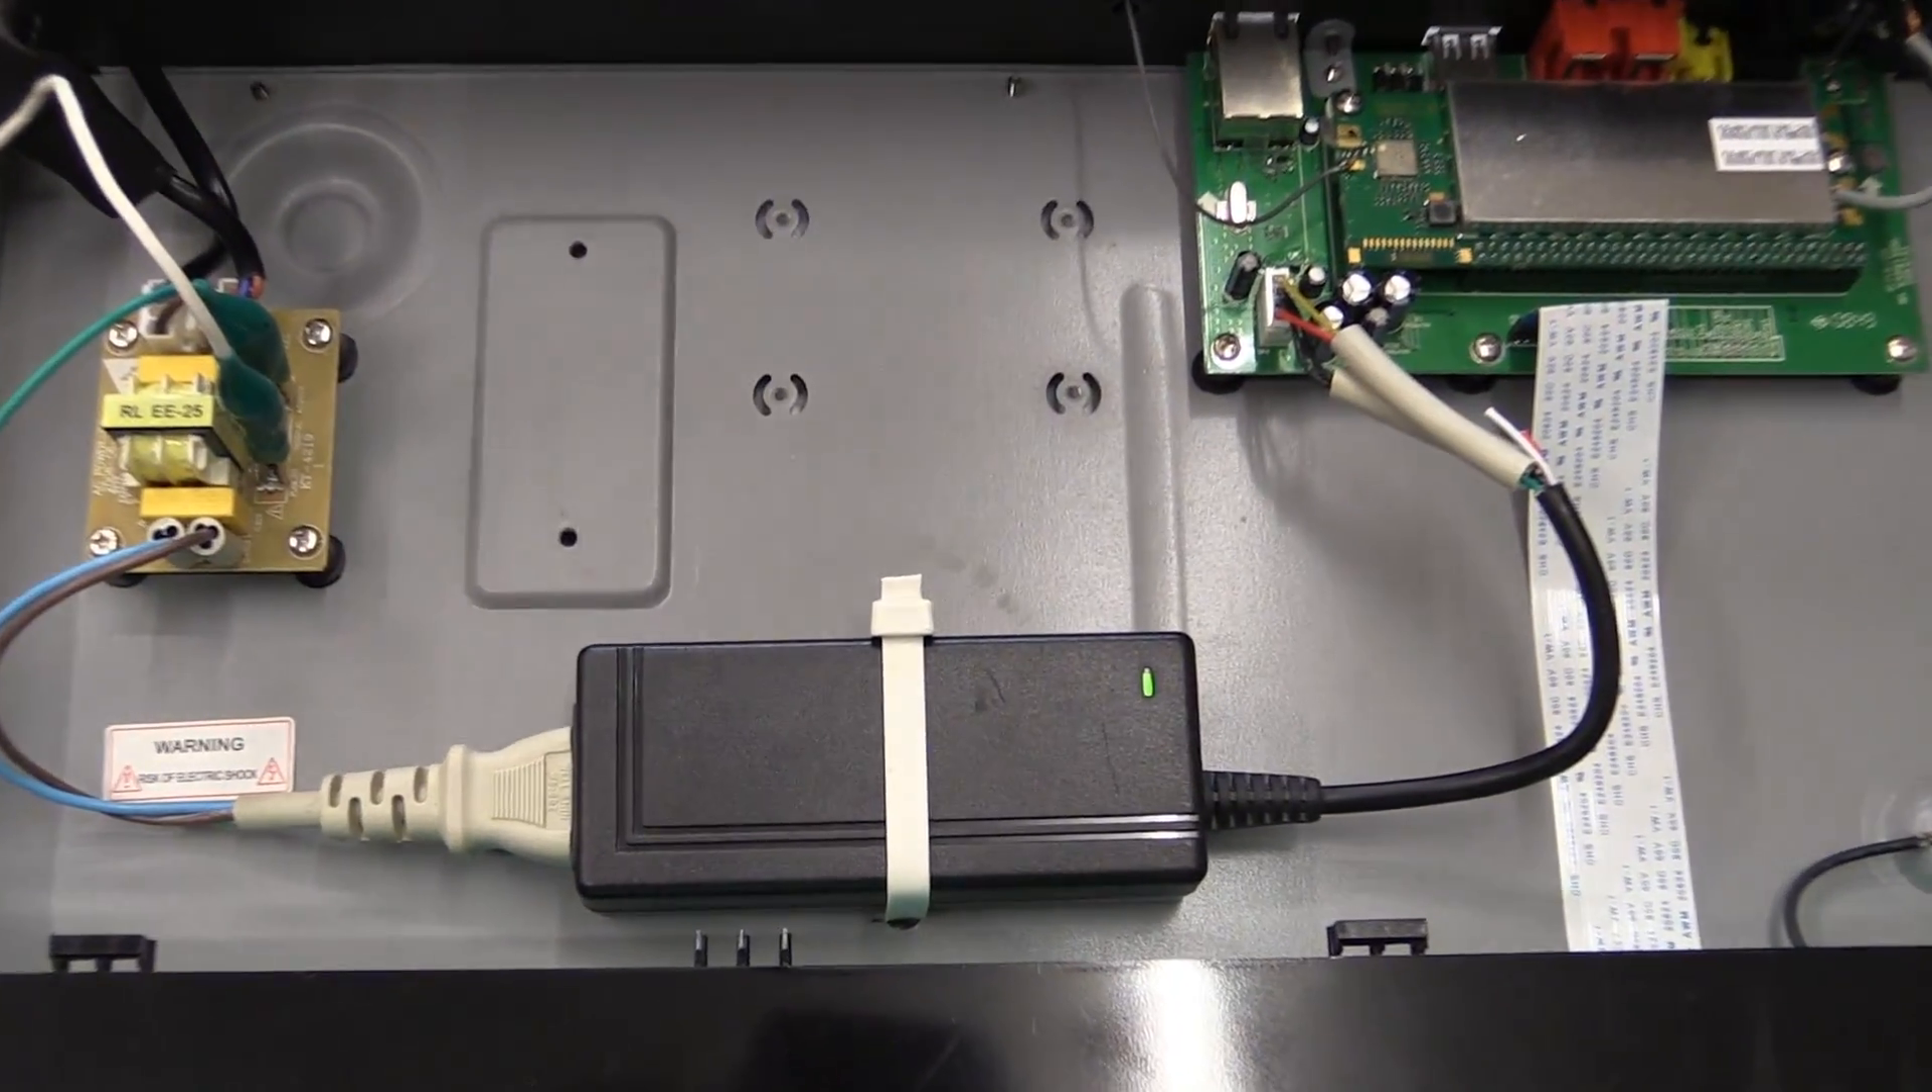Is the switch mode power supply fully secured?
Yes.